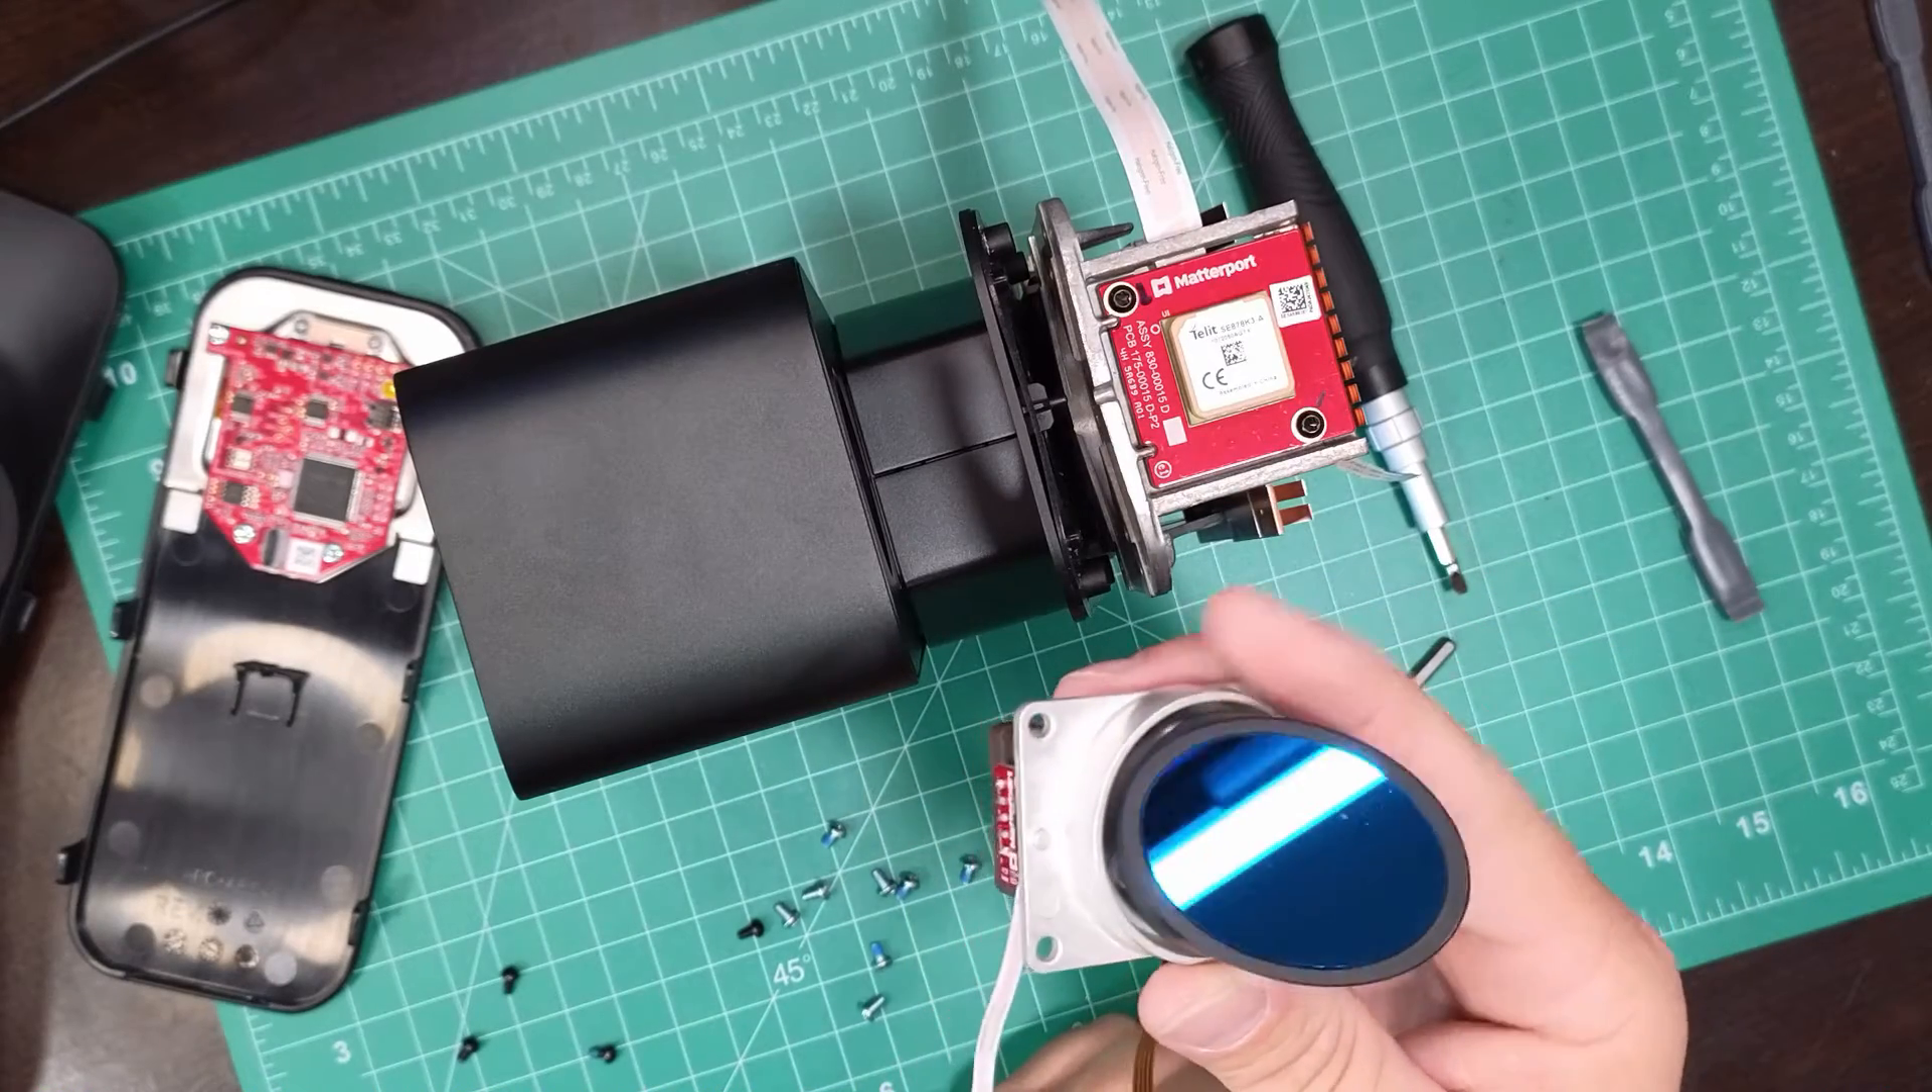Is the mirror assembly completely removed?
Yes.